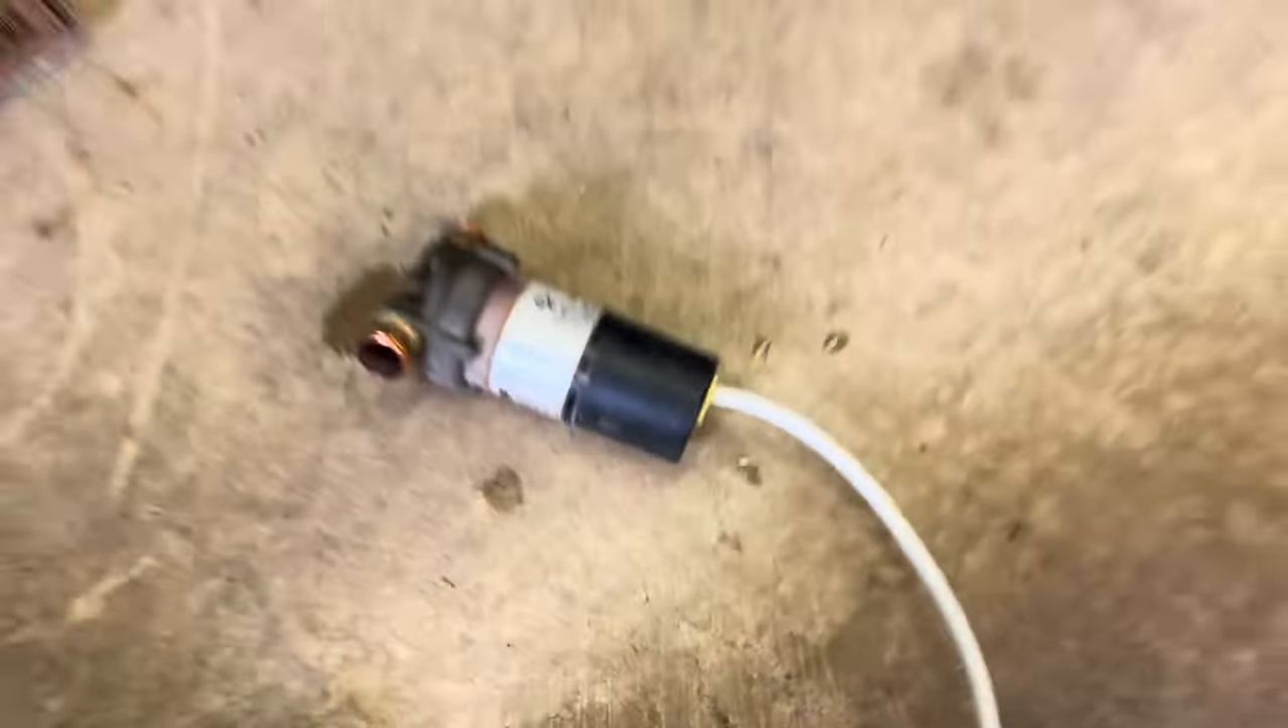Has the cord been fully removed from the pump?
No.